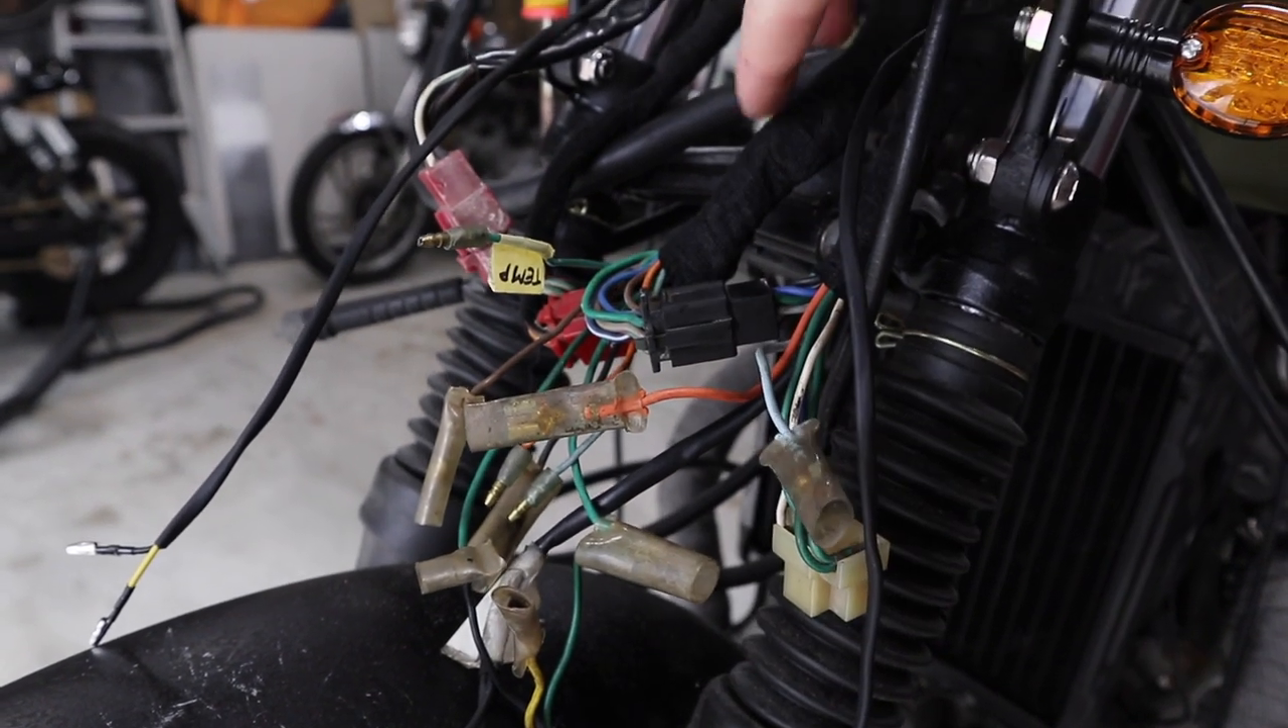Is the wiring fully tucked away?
No.